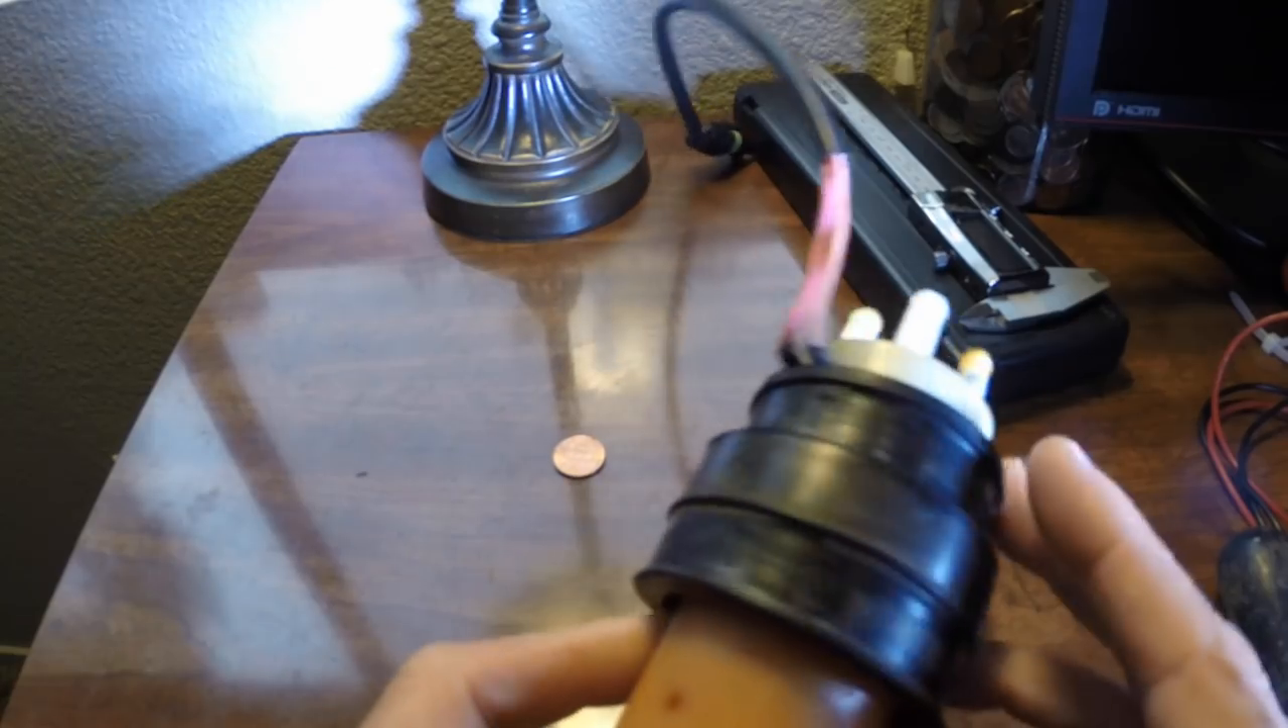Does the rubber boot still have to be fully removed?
Yes.